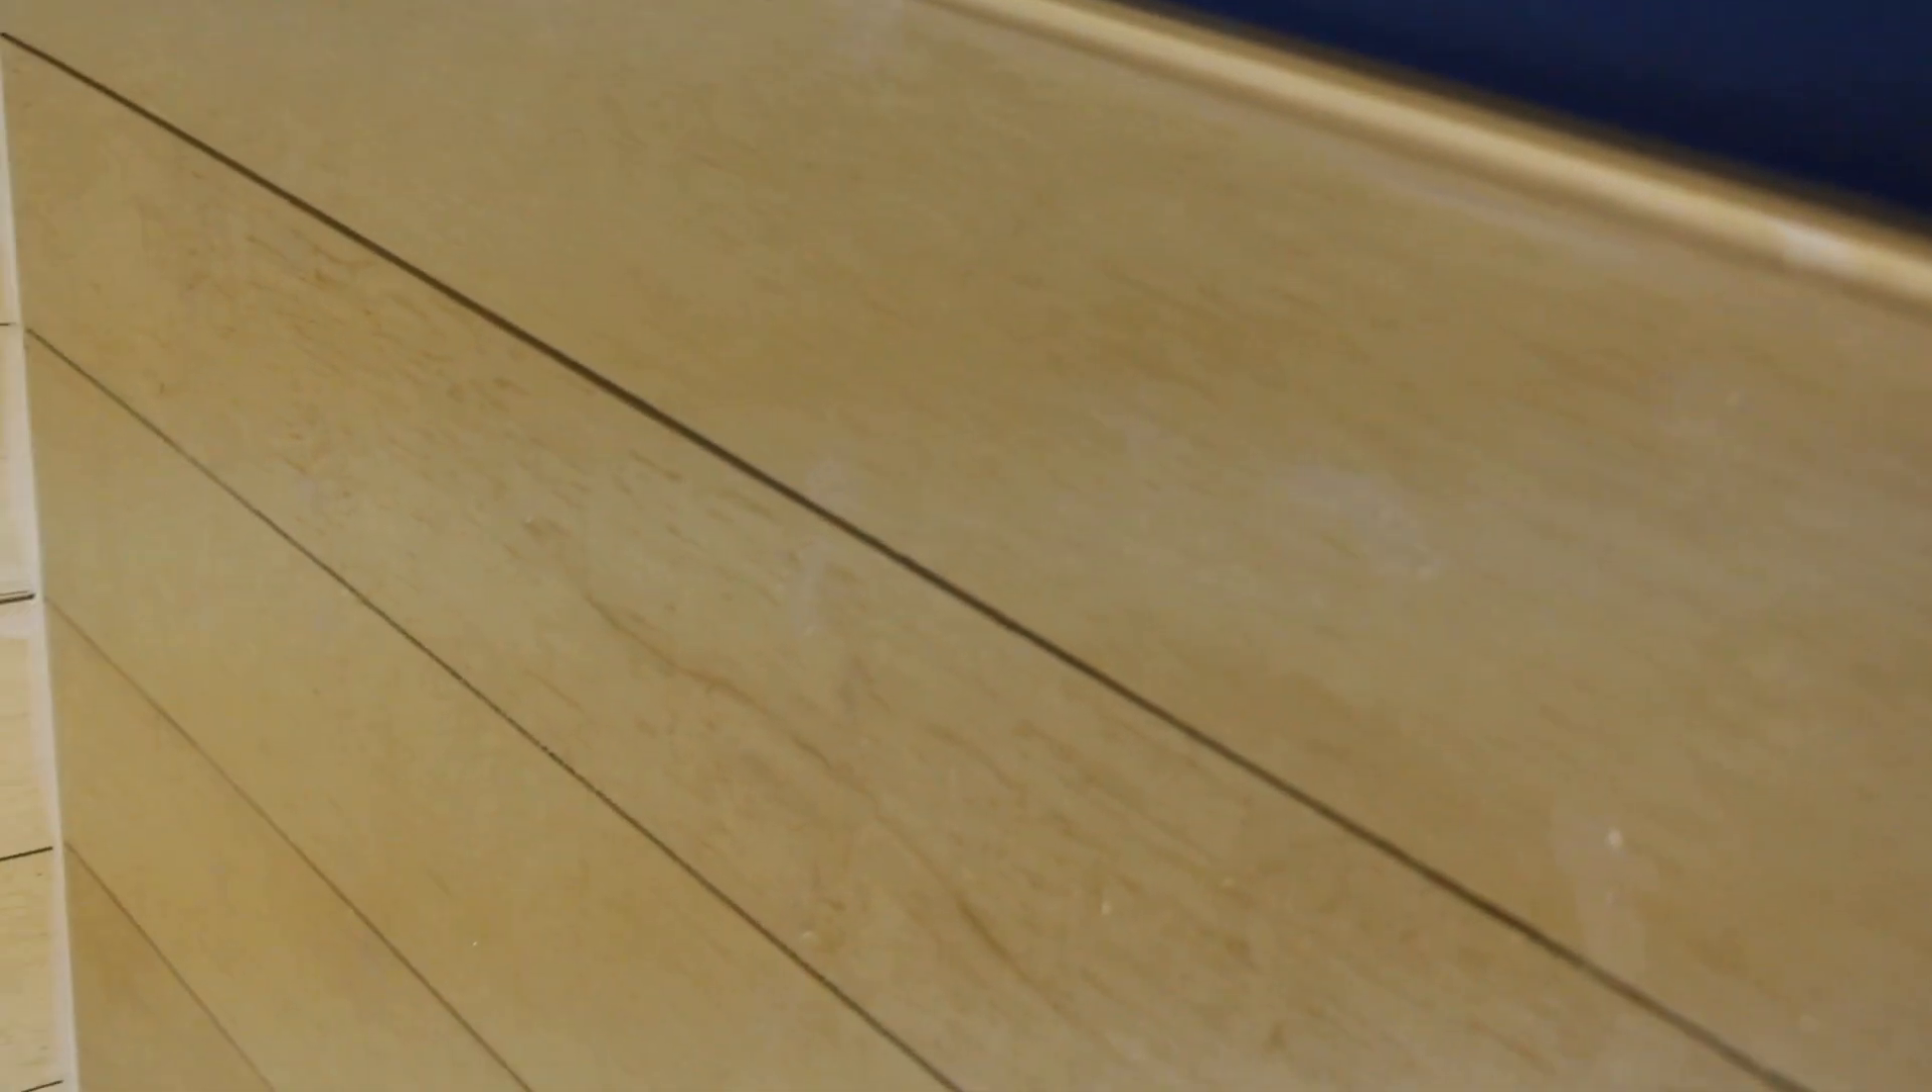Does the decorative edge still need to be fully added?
No.